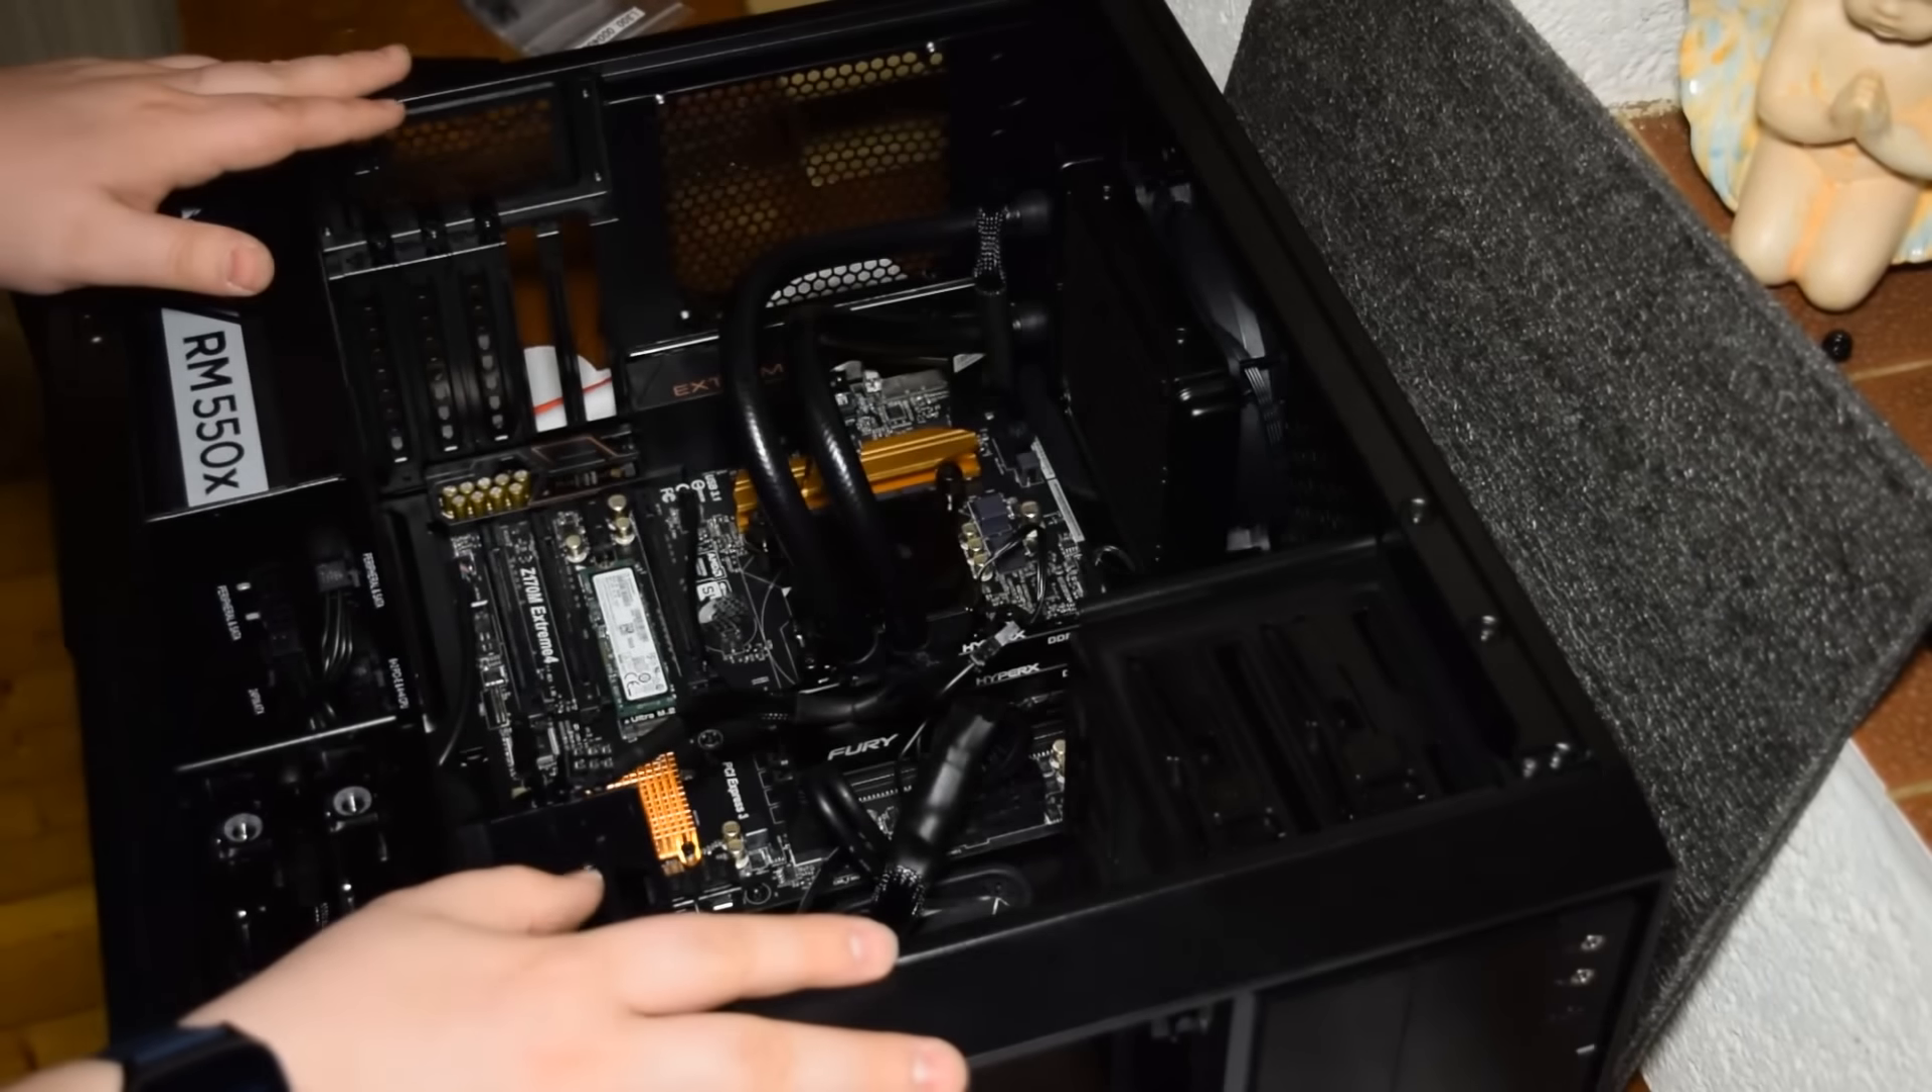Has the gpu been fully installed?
No.